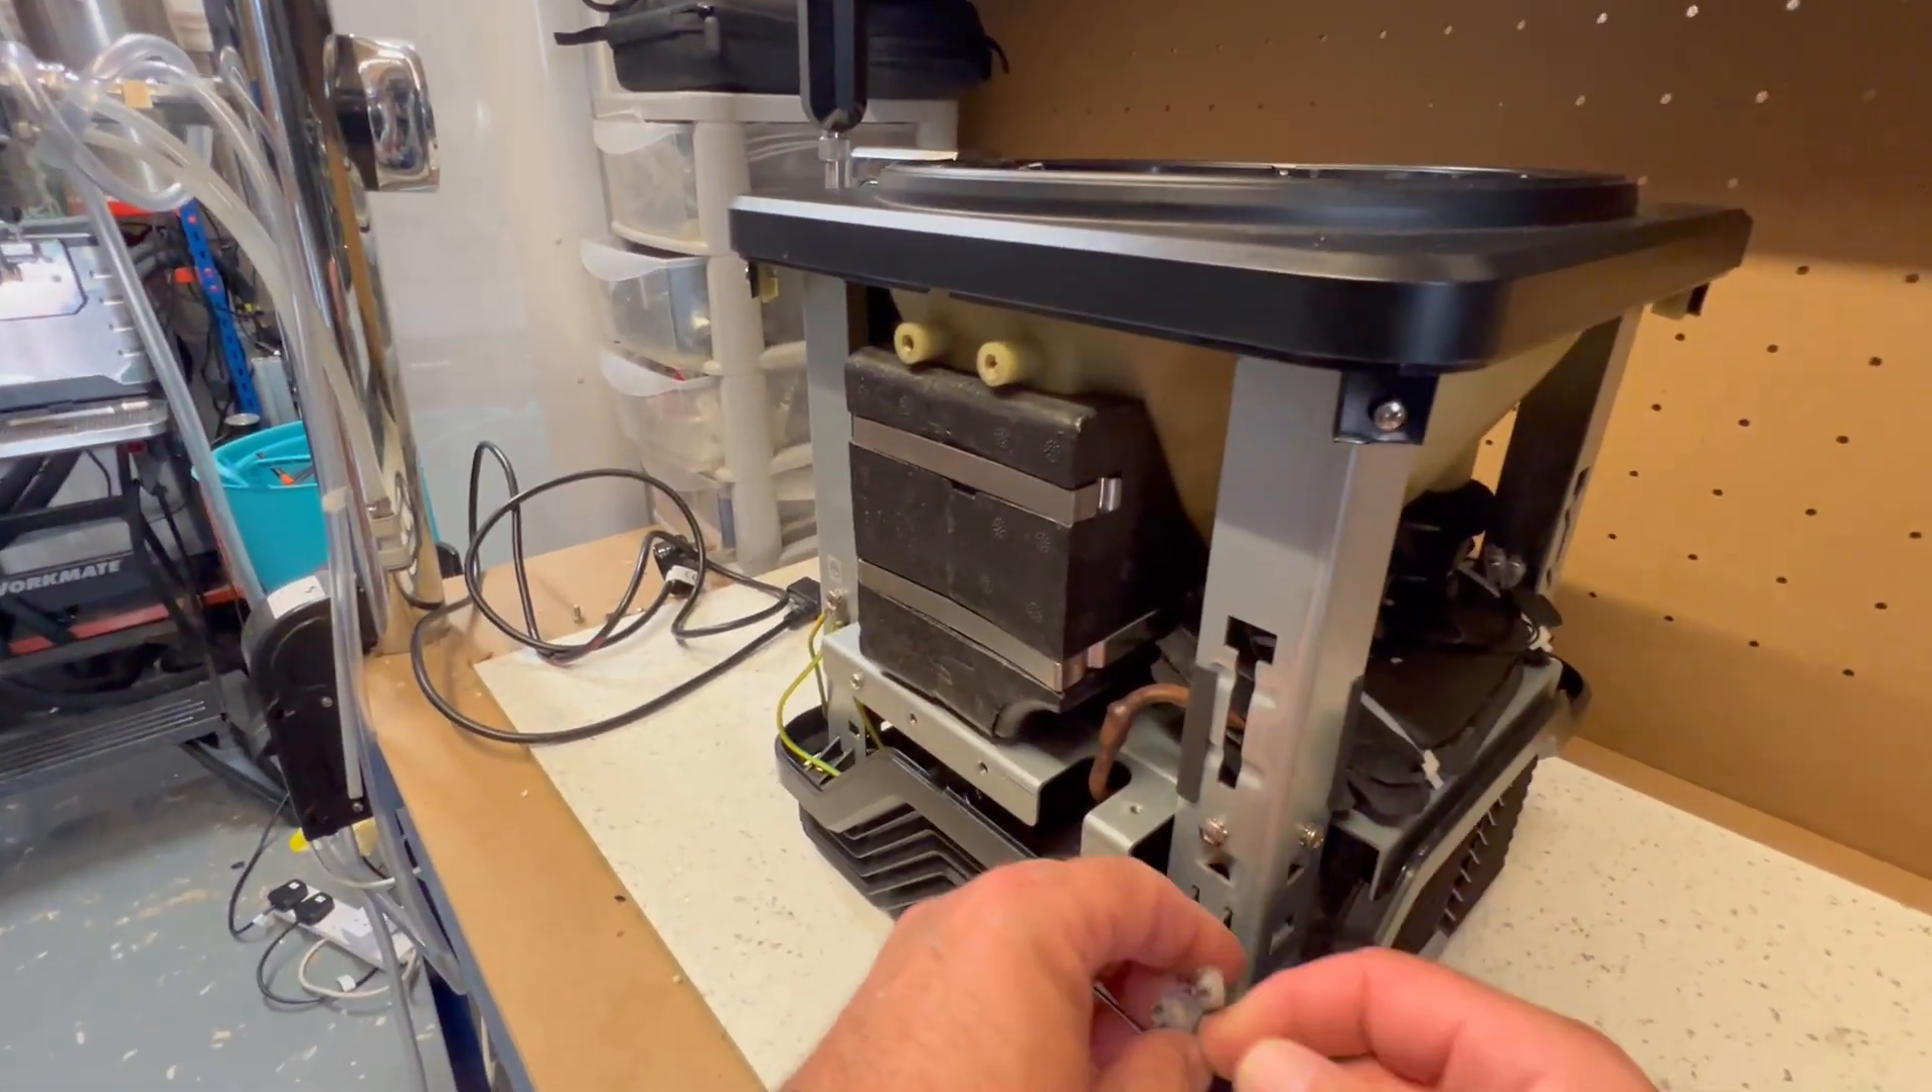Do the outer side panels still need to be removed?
No.